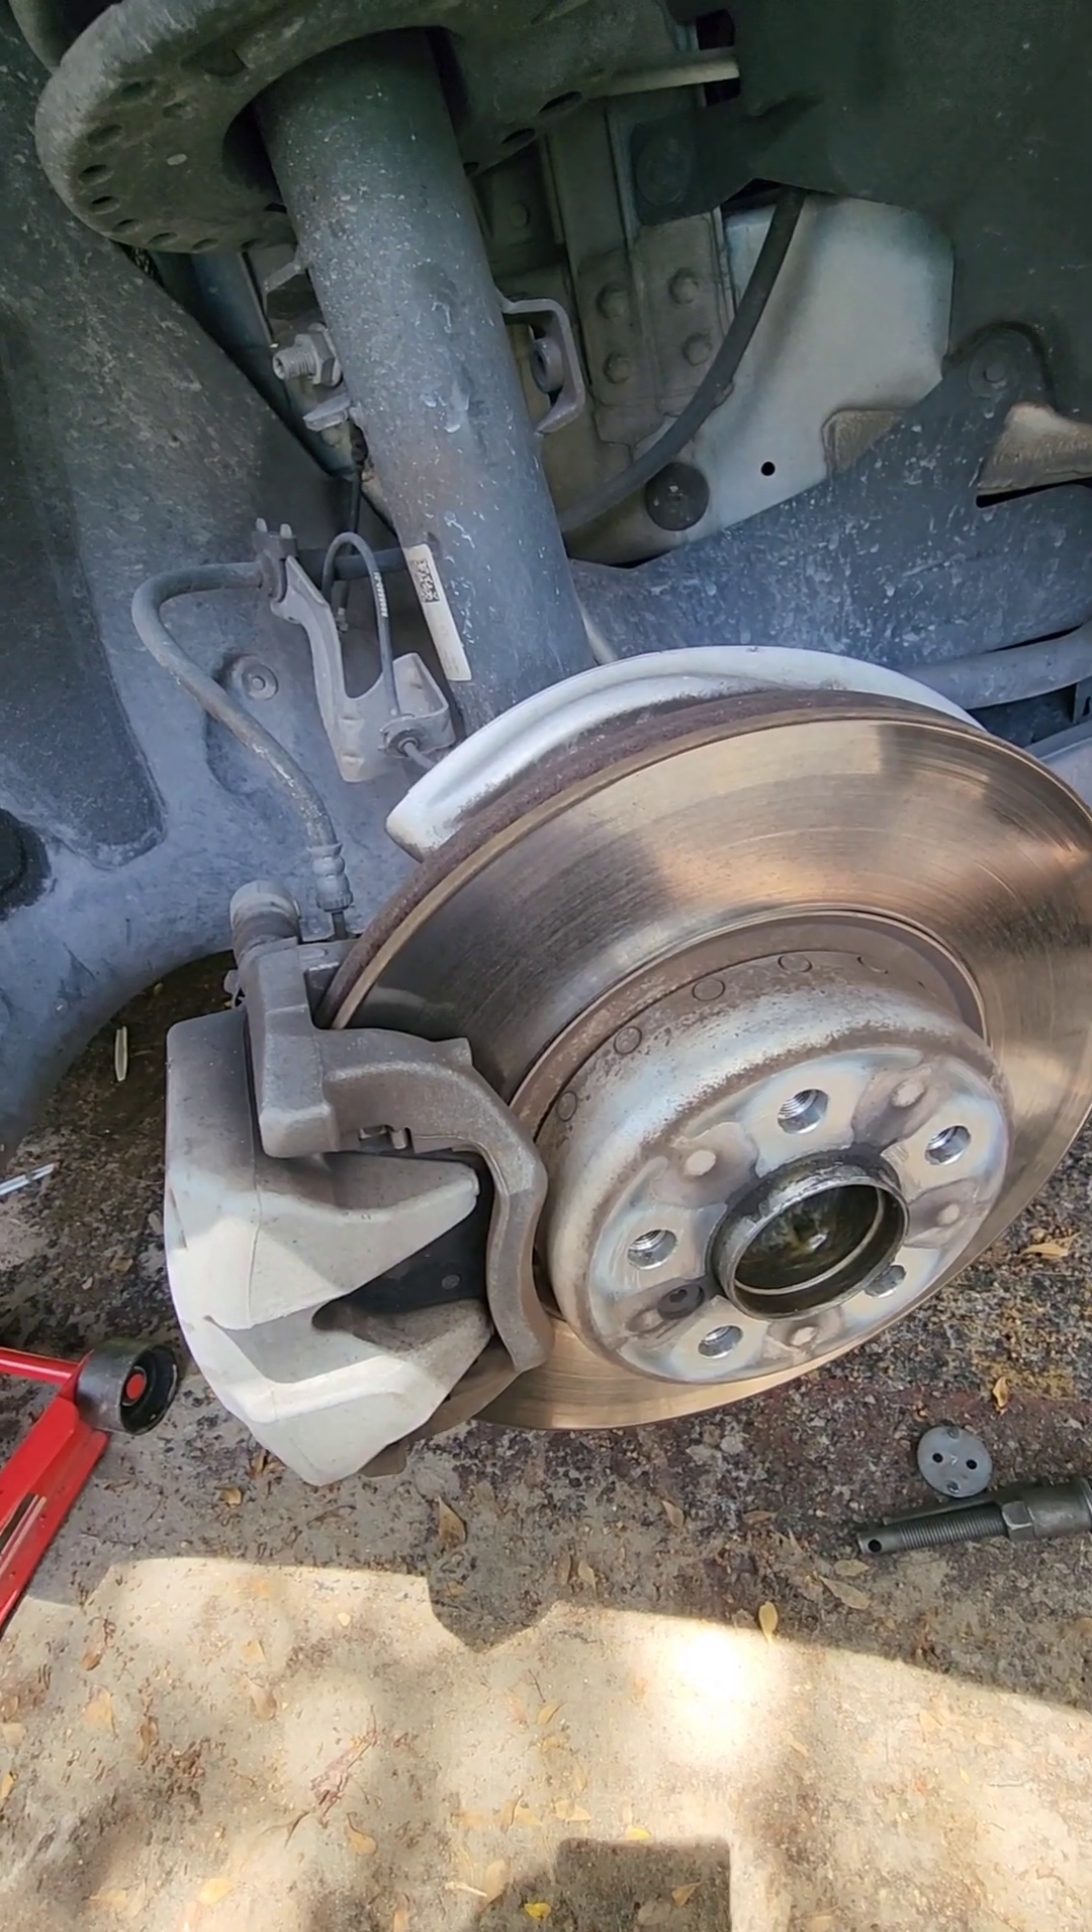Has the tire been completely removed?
Yes.